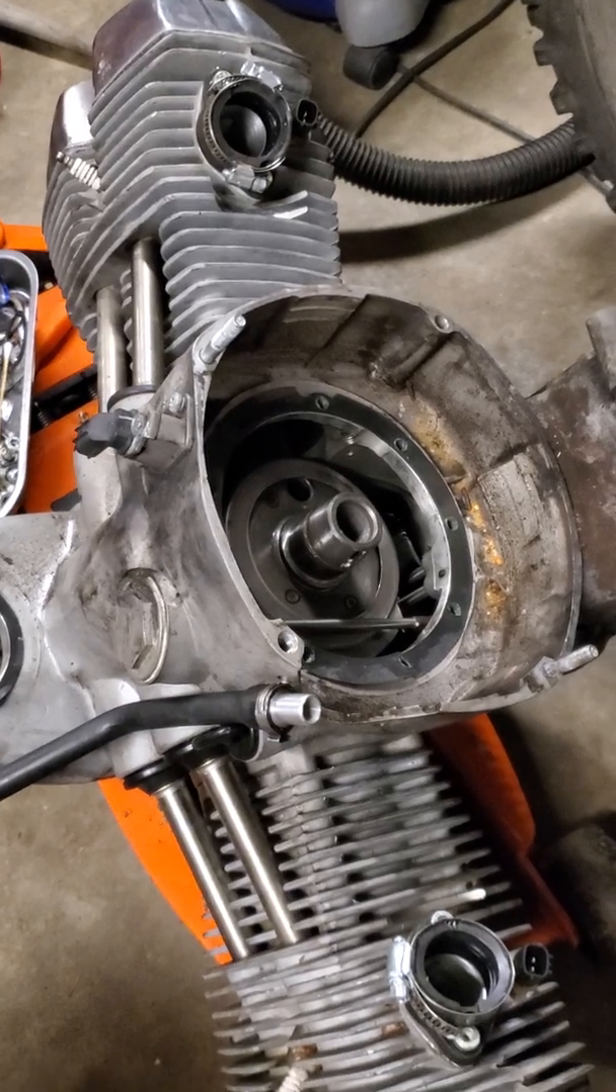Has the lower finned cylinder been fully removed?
No.